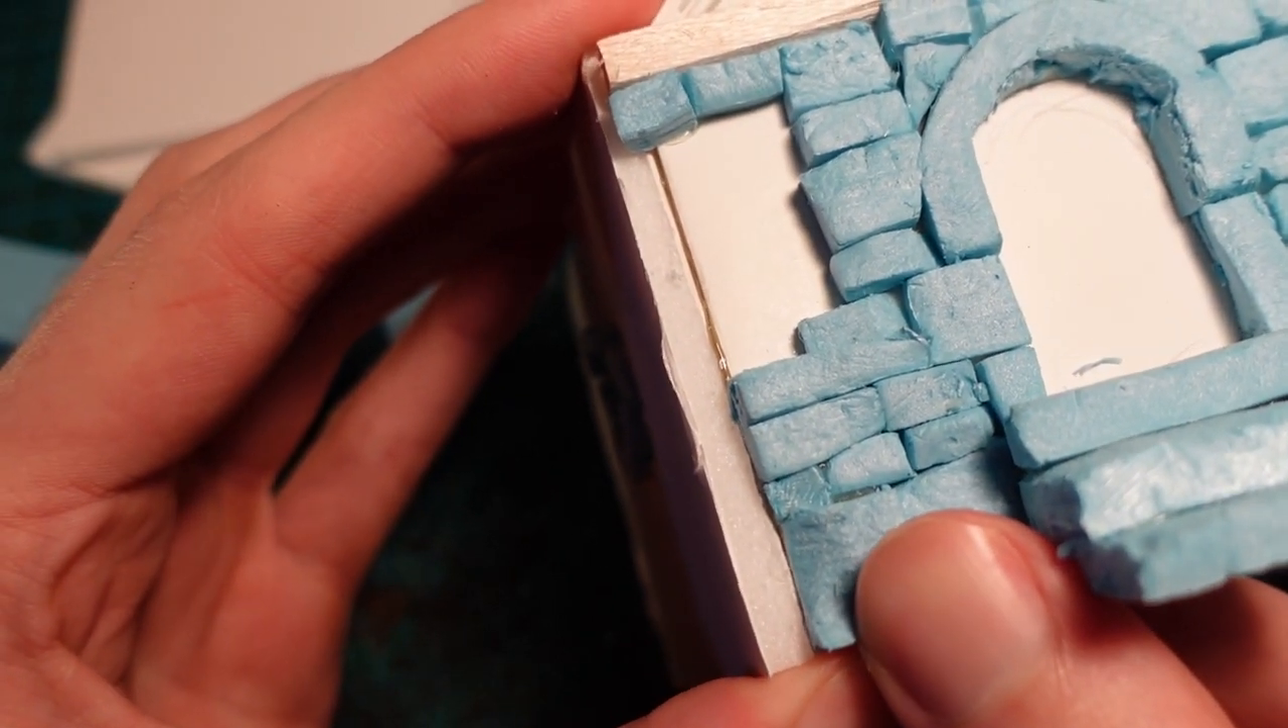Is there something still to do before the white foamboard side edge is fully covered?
Yes.